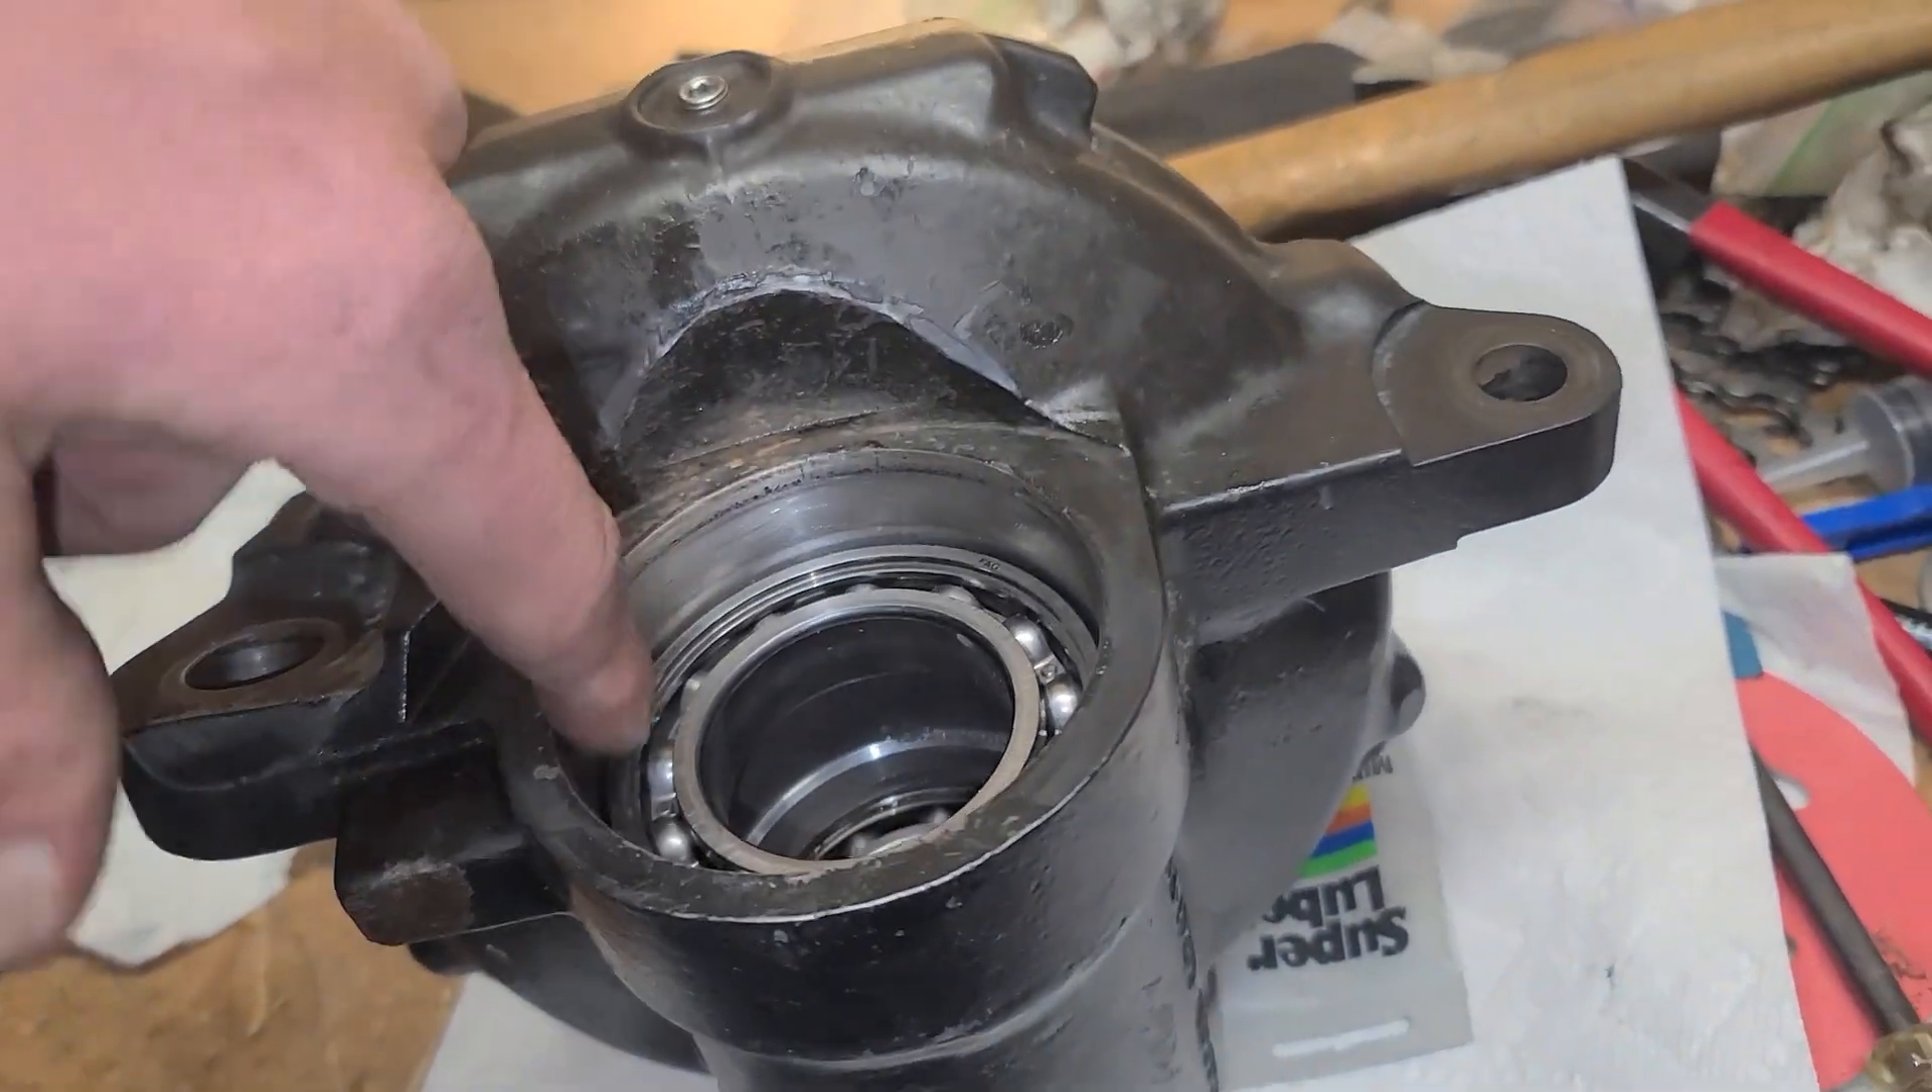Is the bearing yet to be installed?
No.